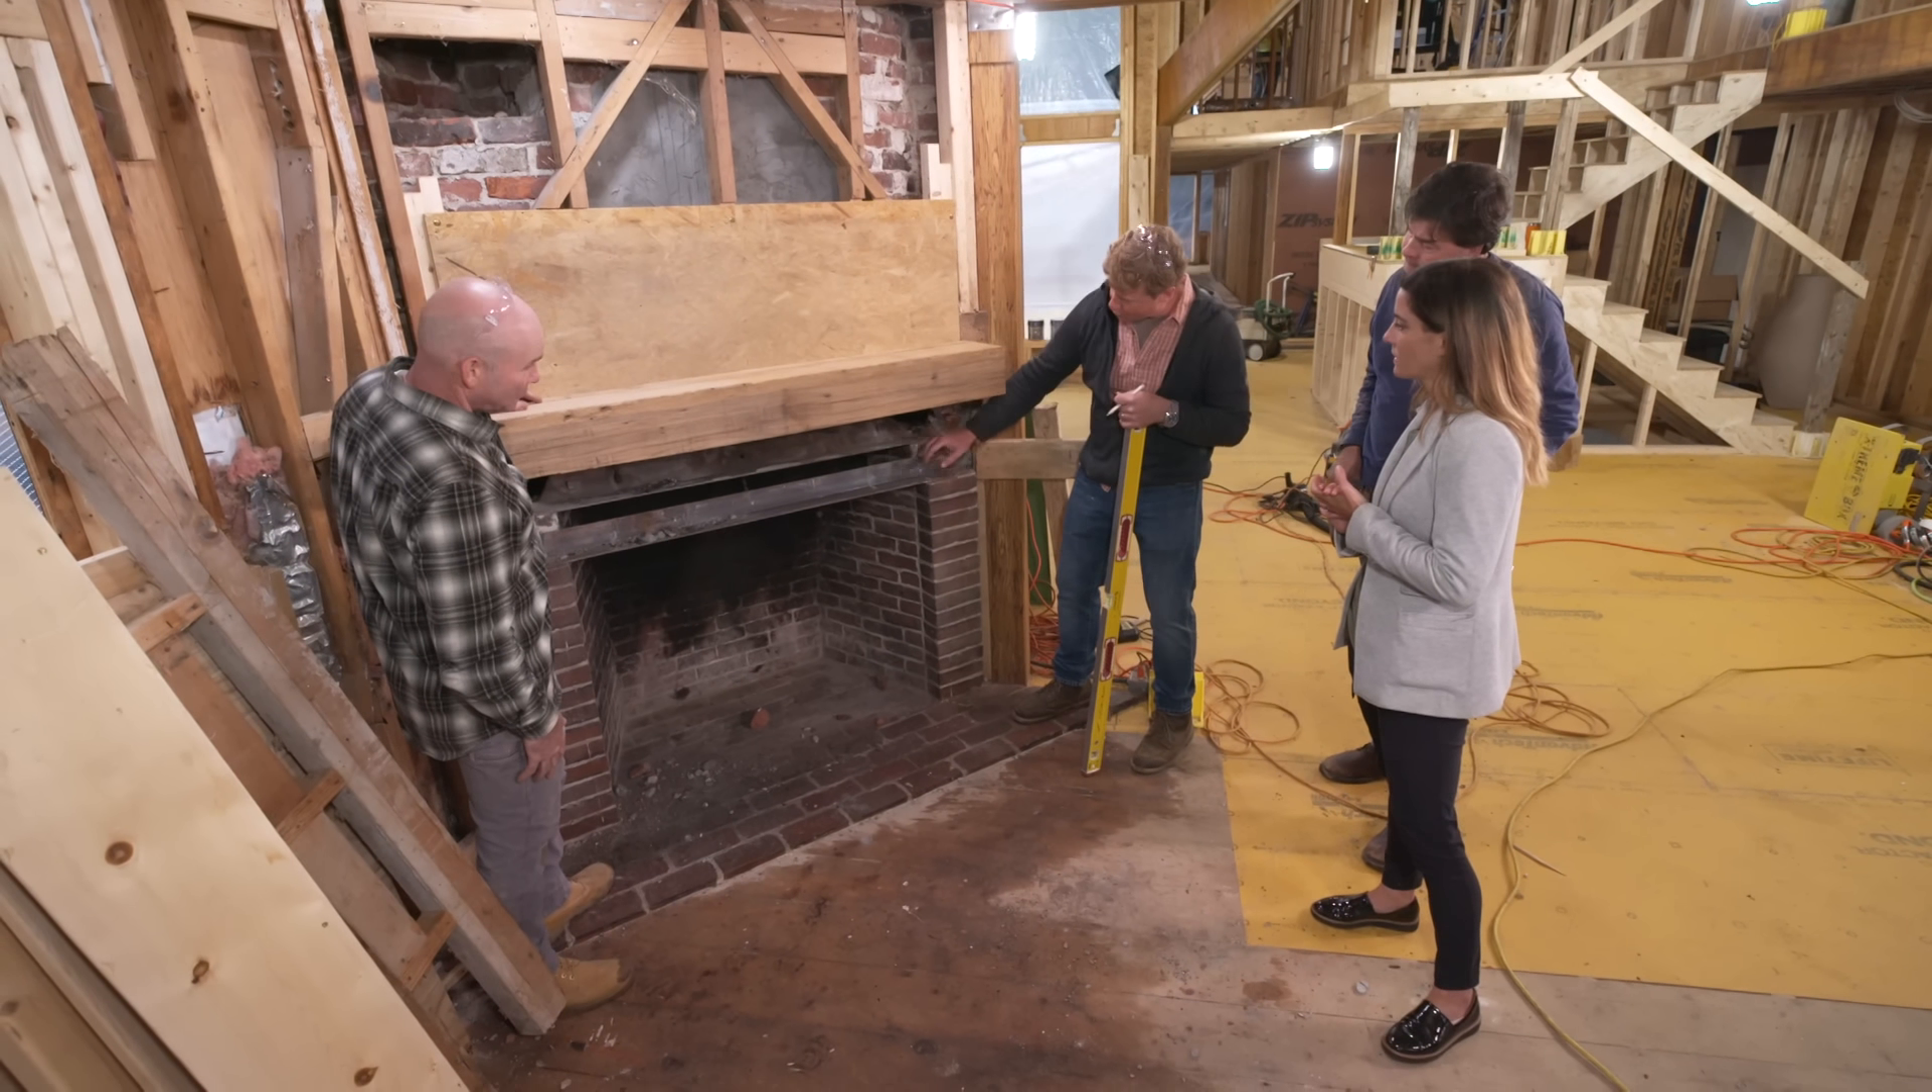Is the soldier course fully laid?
No.